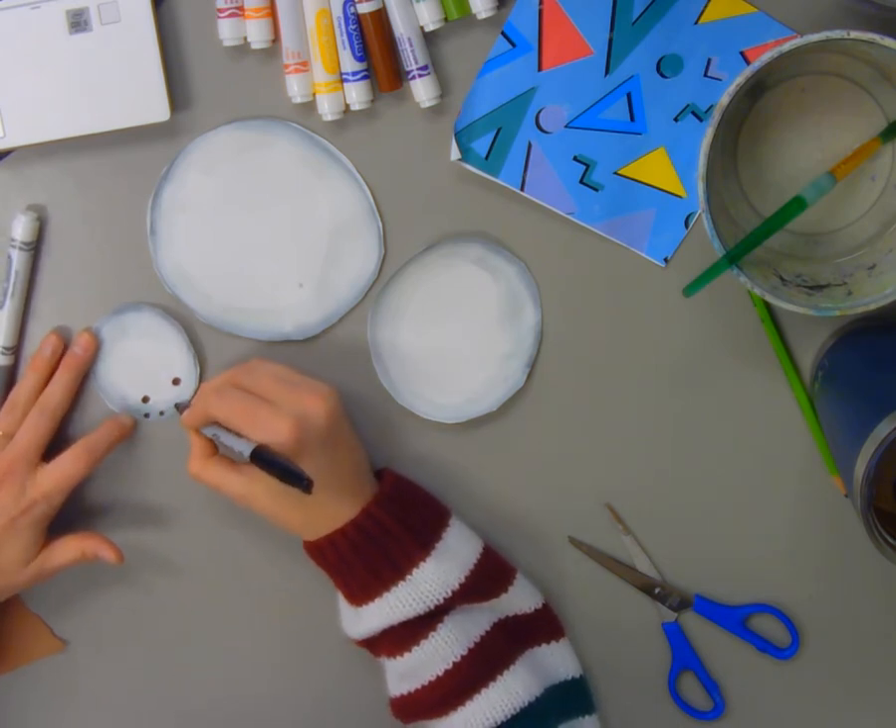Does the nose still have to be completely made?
Yes.